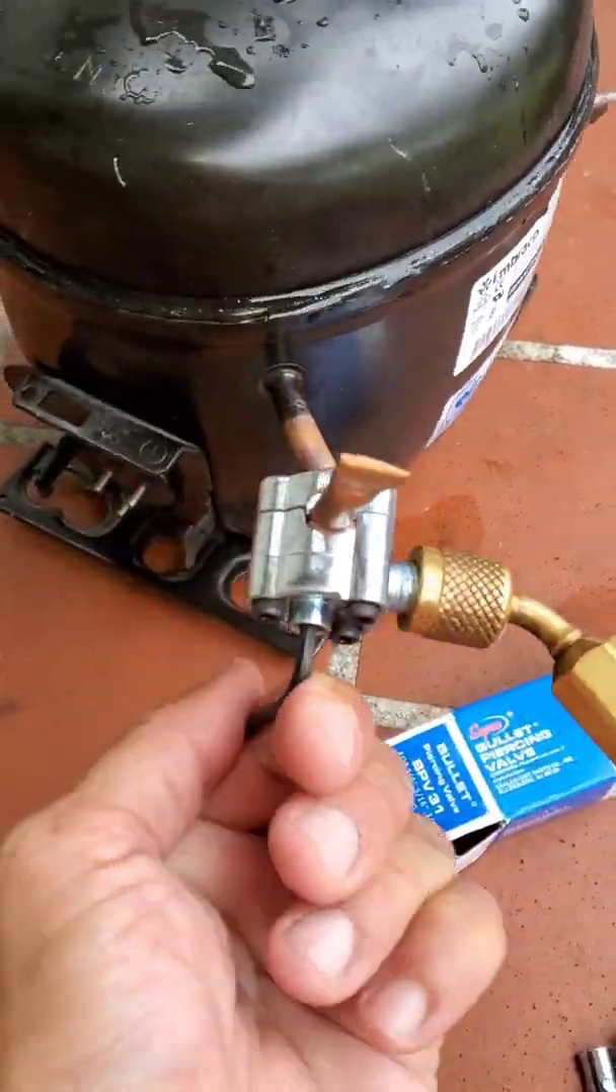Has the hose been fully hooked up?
Yes.